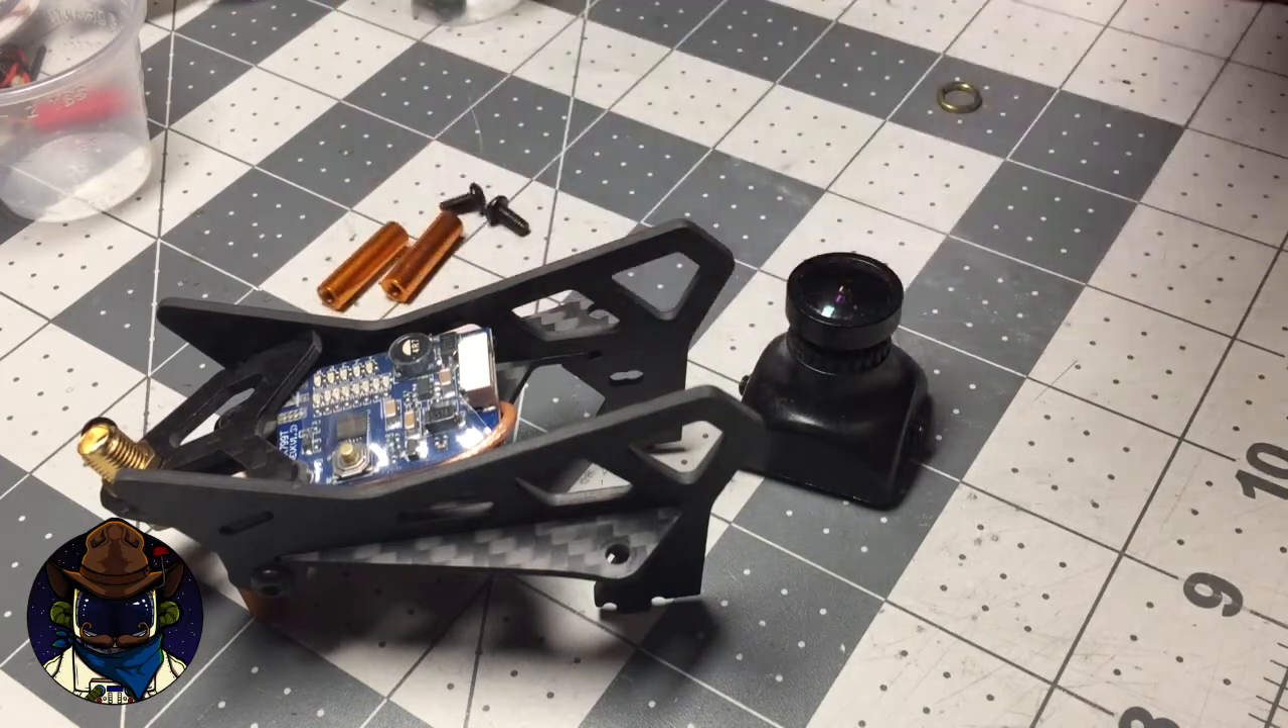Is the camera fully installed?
No.